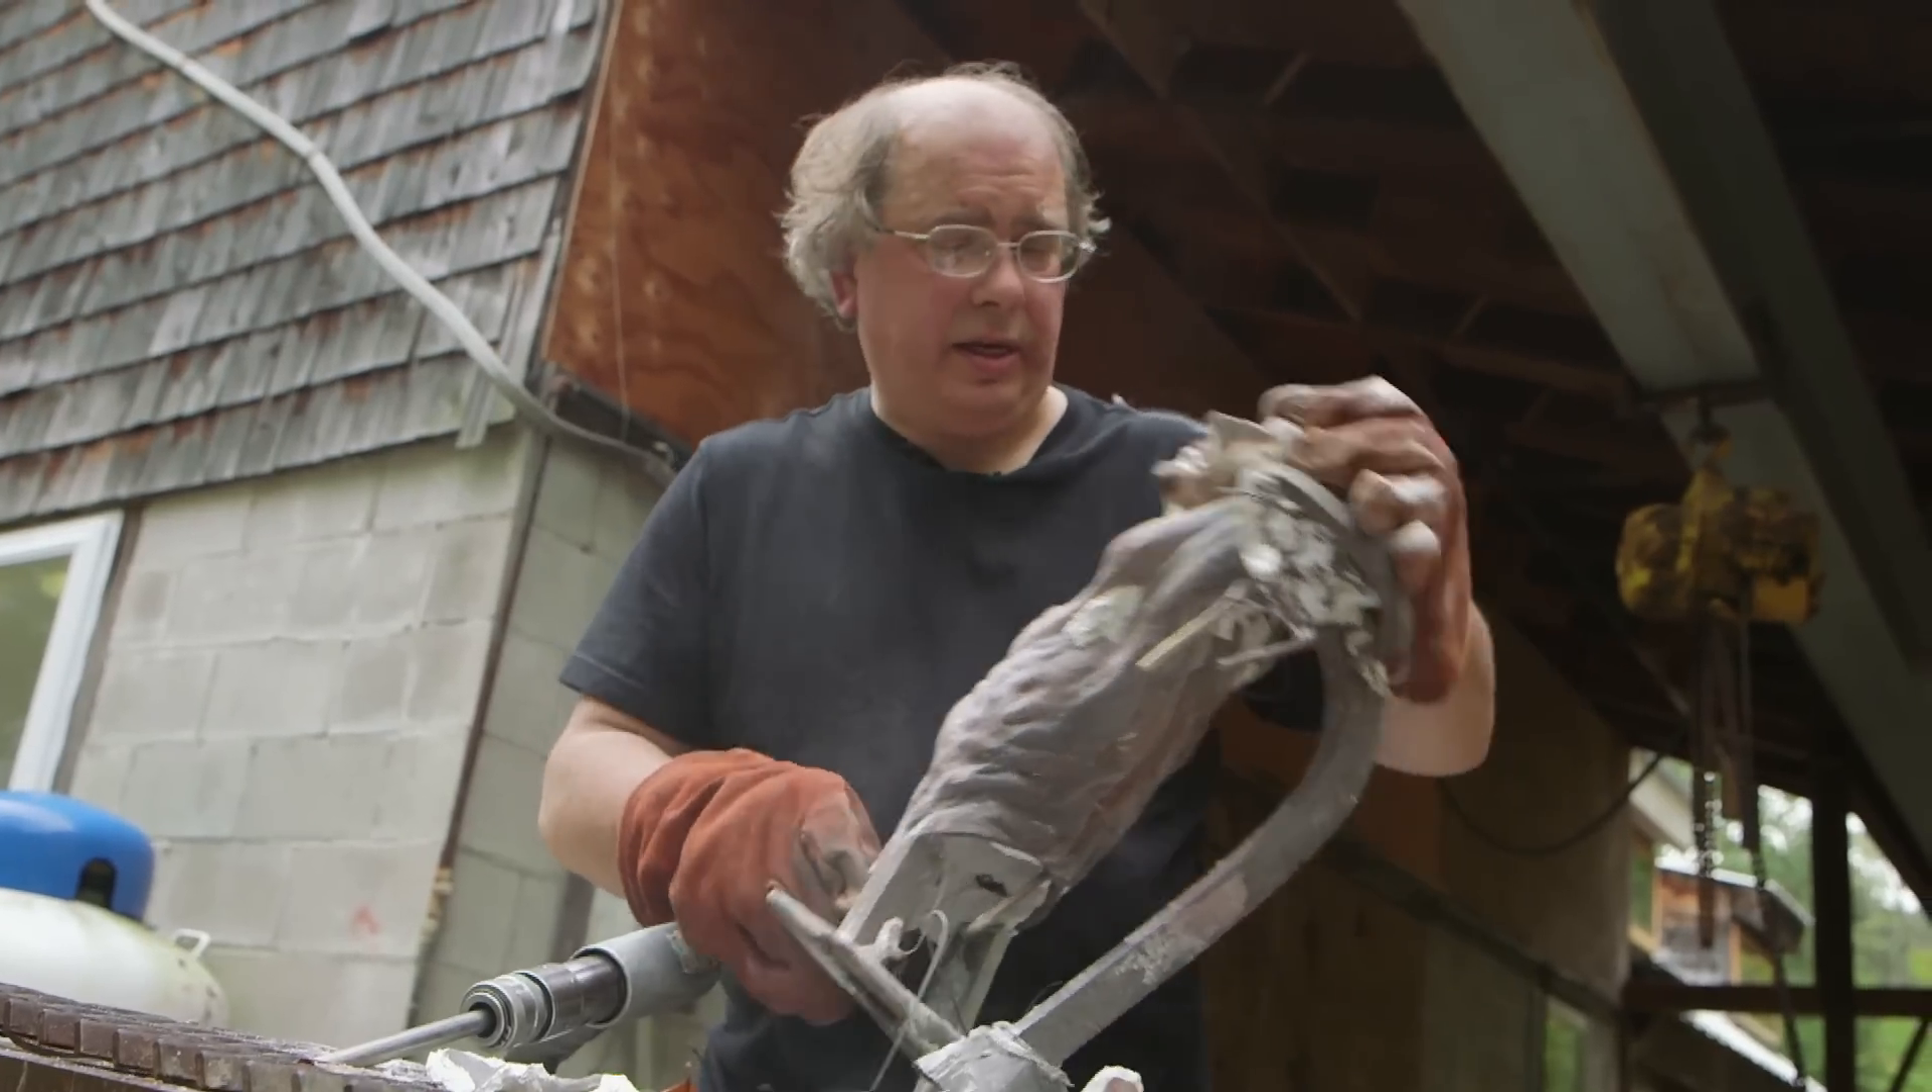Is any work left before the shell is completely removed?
Yes.